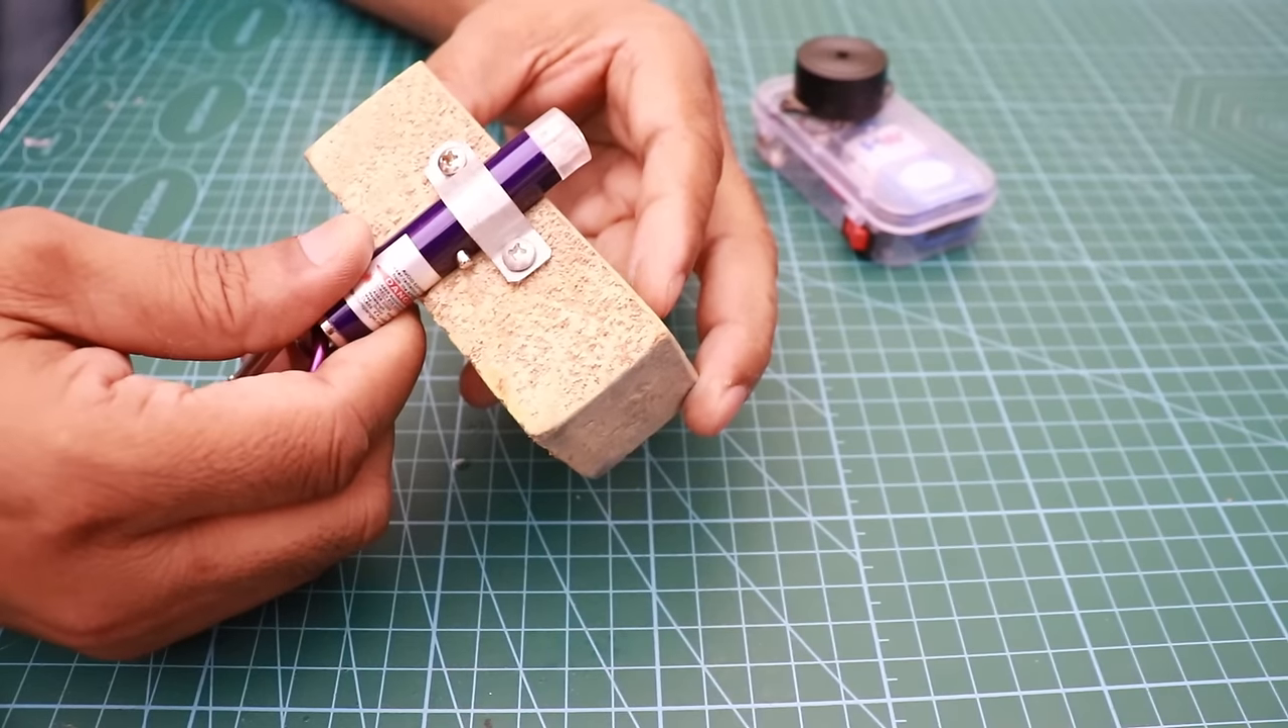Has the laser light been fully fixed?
Yes.